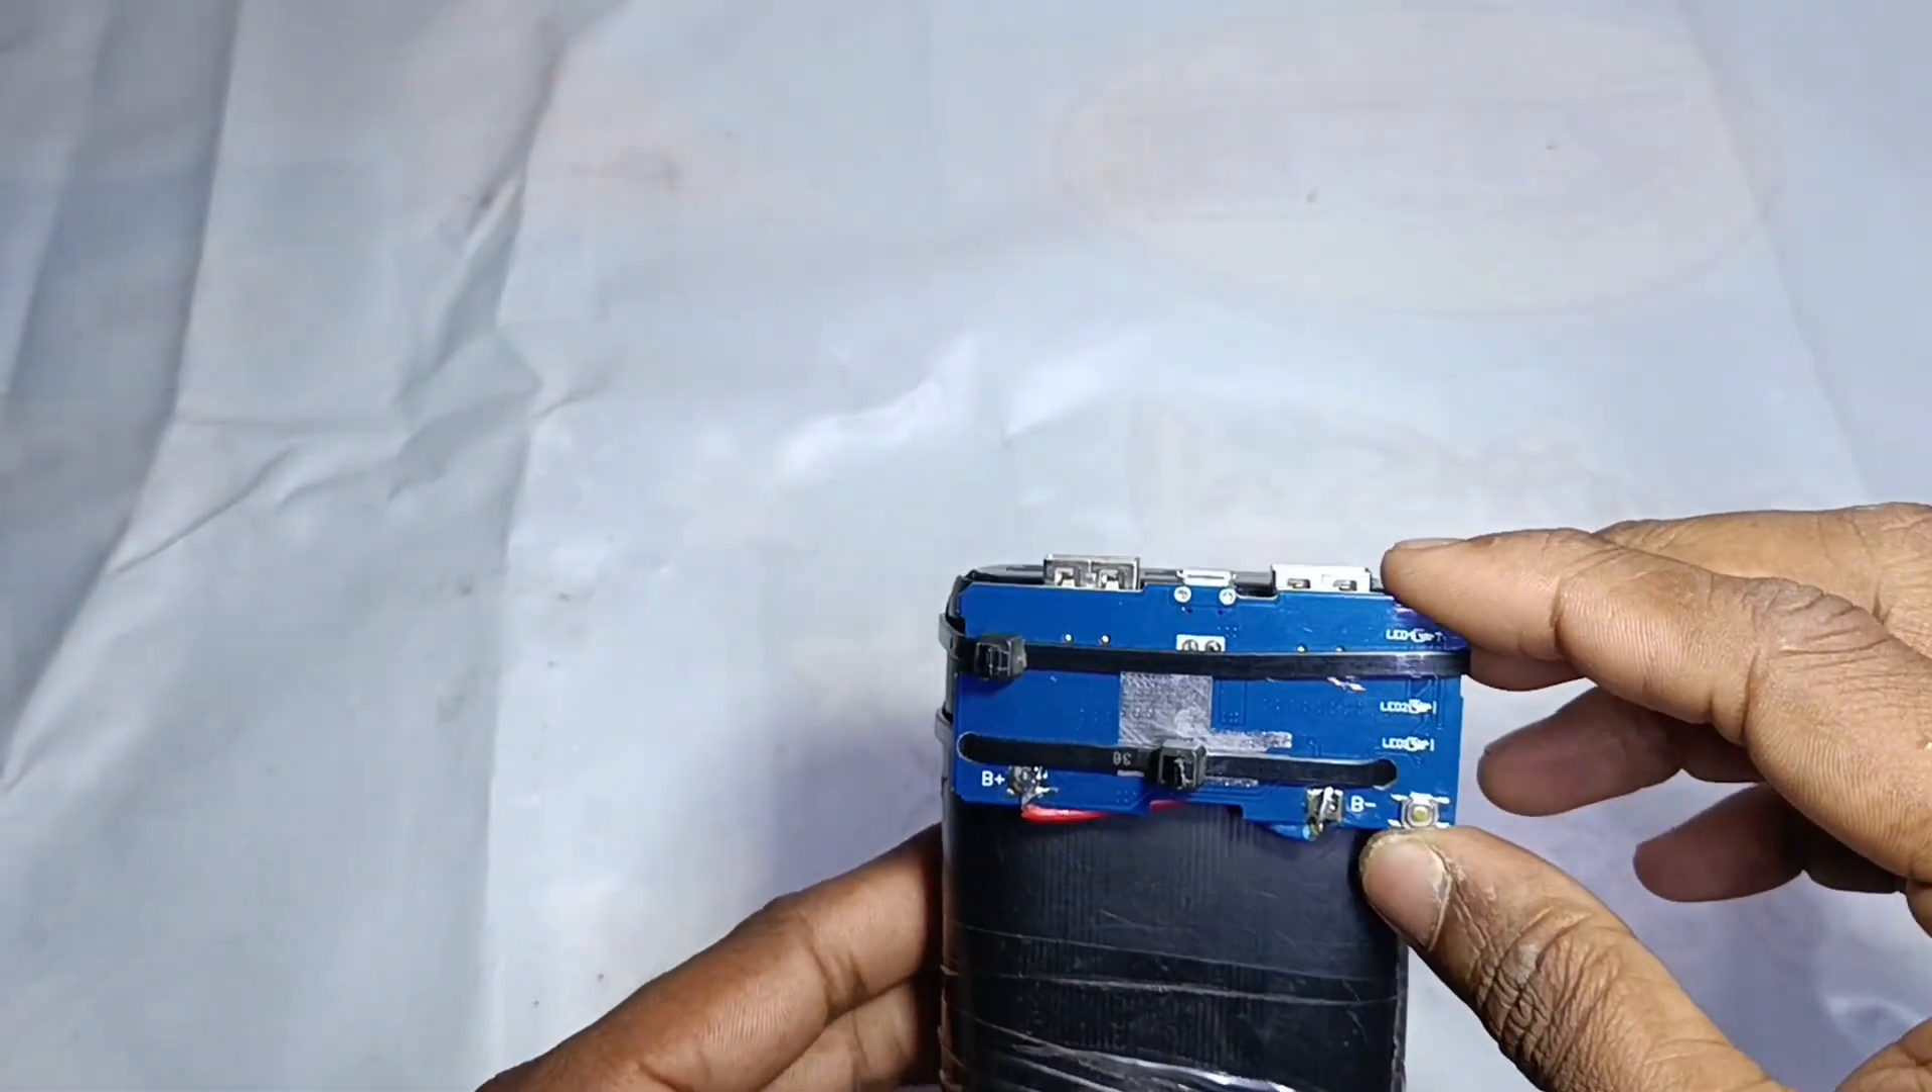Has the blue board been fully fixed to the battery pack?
Yes.